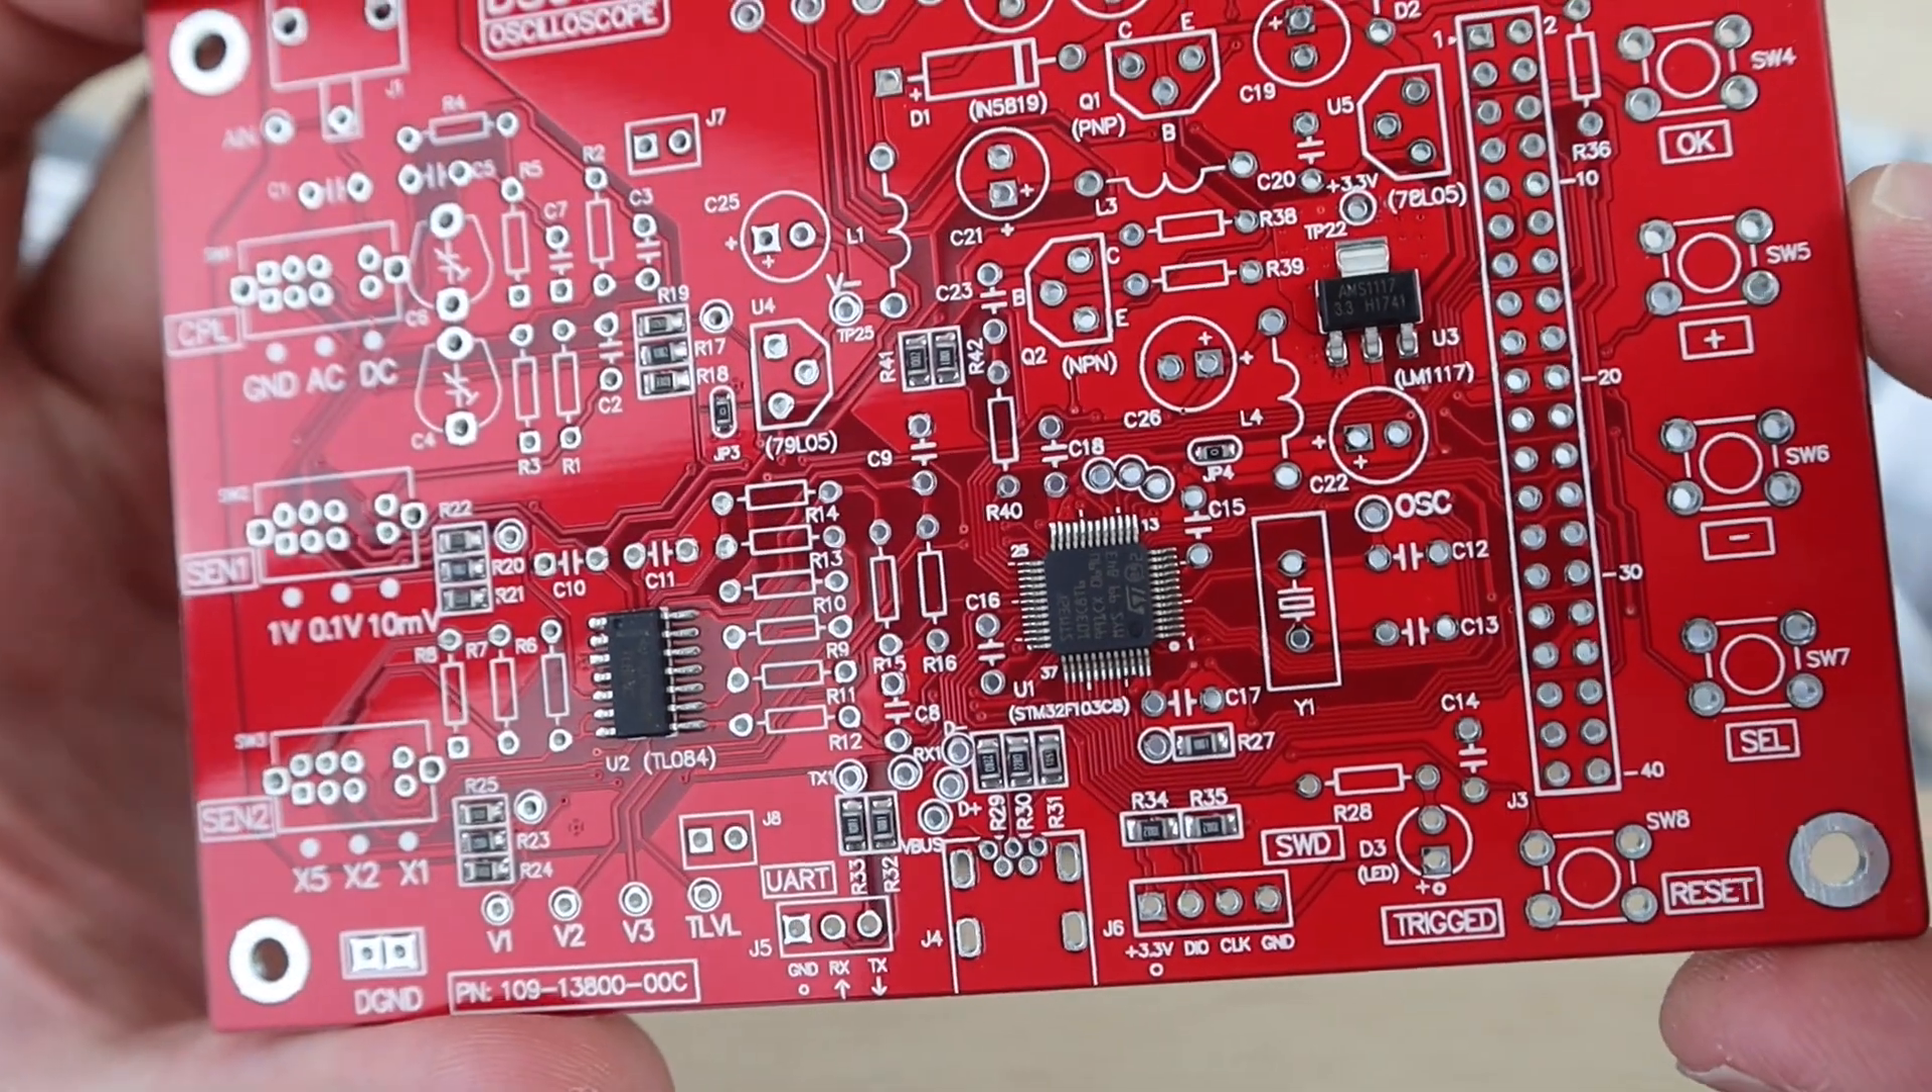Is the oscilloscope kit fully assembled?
No.